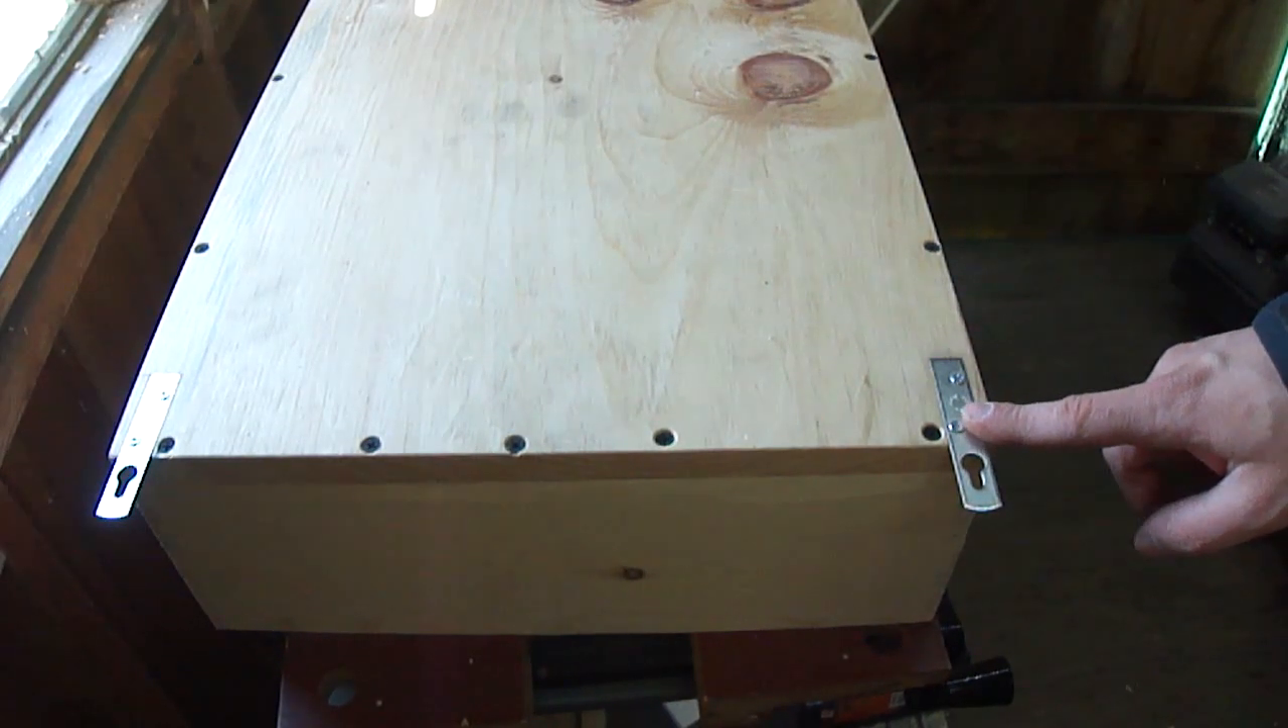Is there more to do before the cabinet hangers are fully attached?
No.